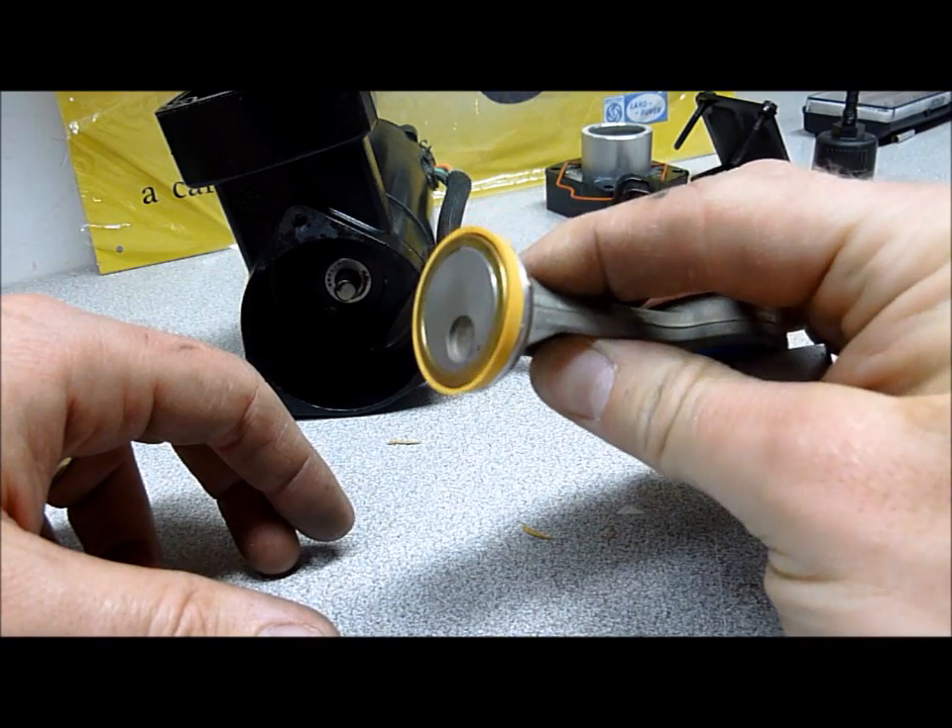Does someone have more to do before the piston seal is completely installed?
No.